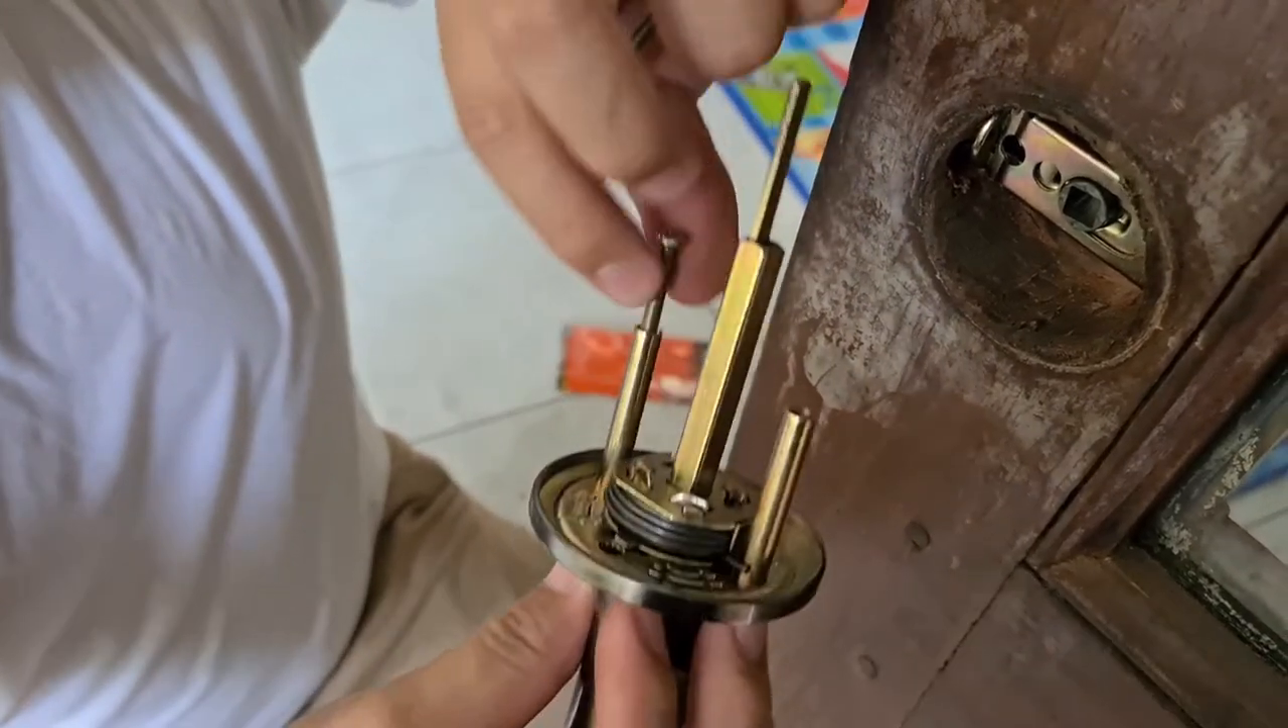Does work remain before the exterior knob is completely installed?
Yes.